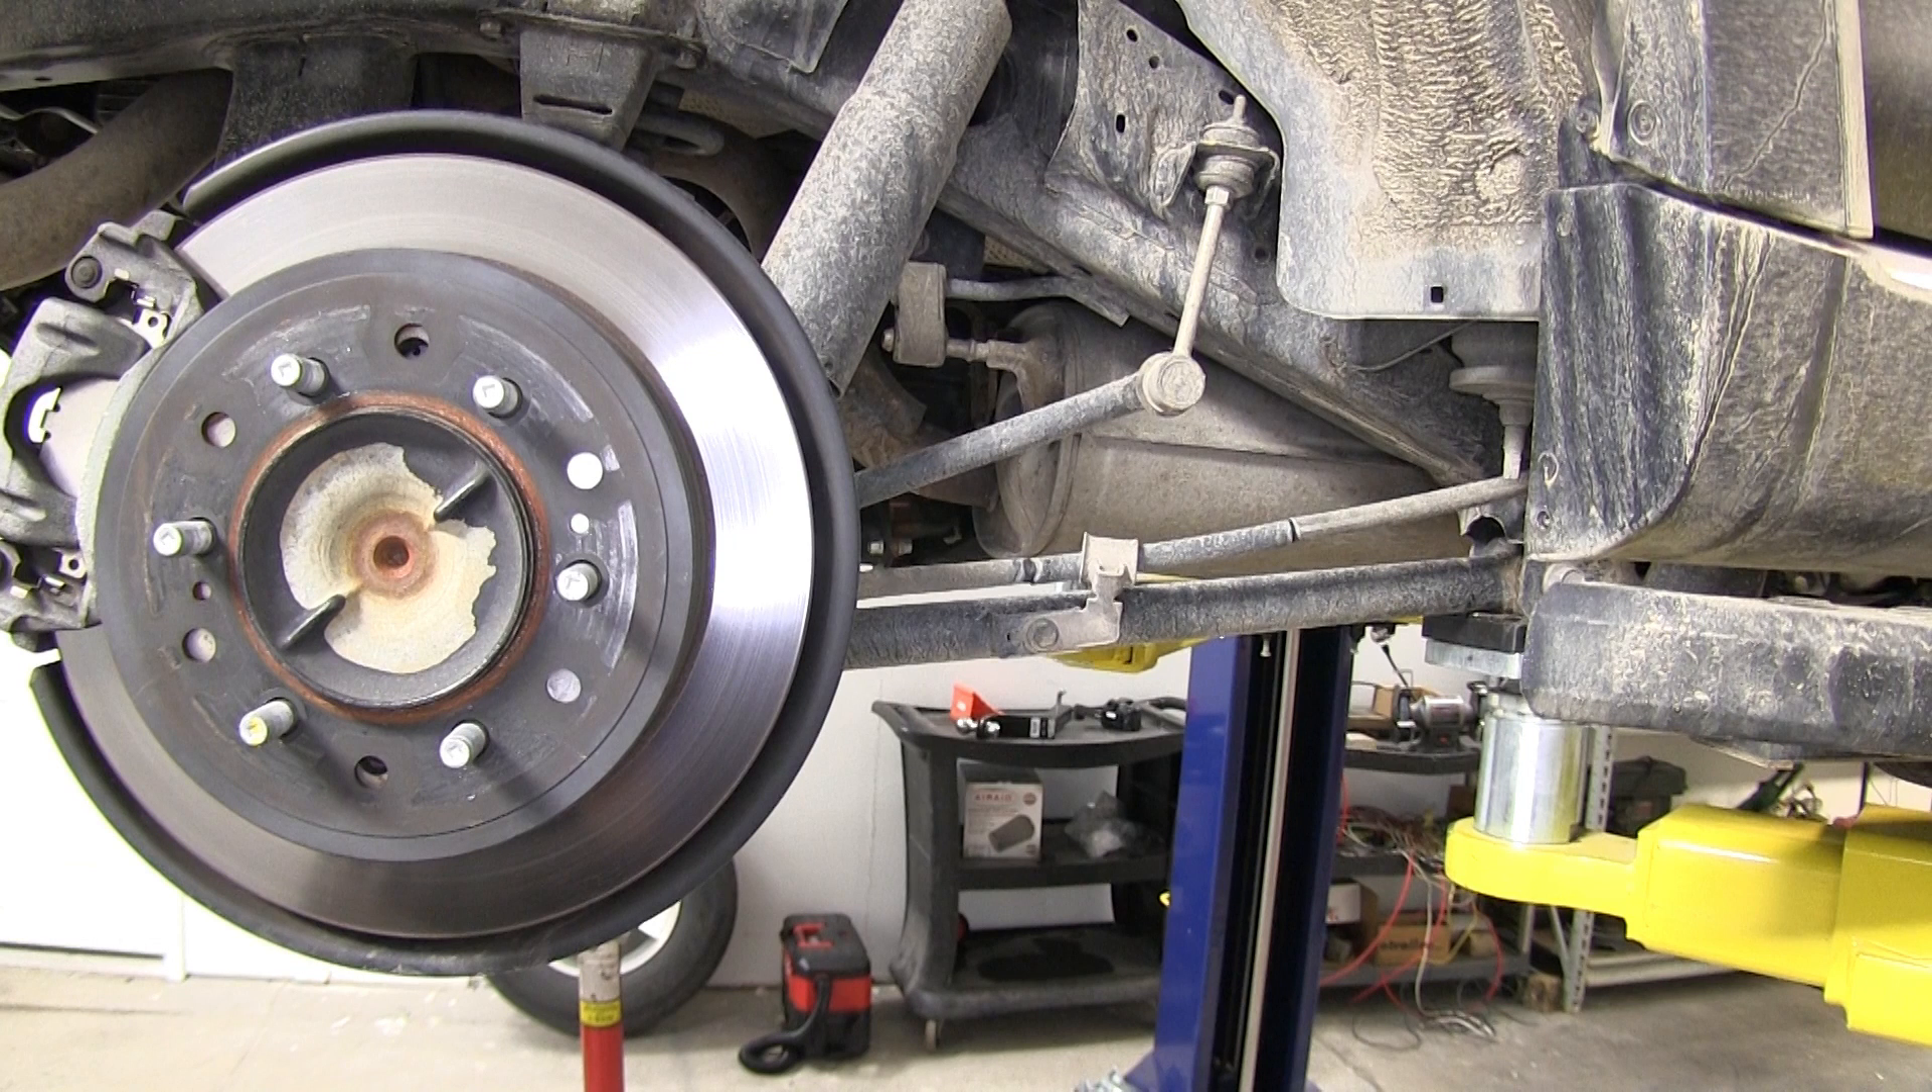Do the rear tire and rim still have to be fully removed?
No.